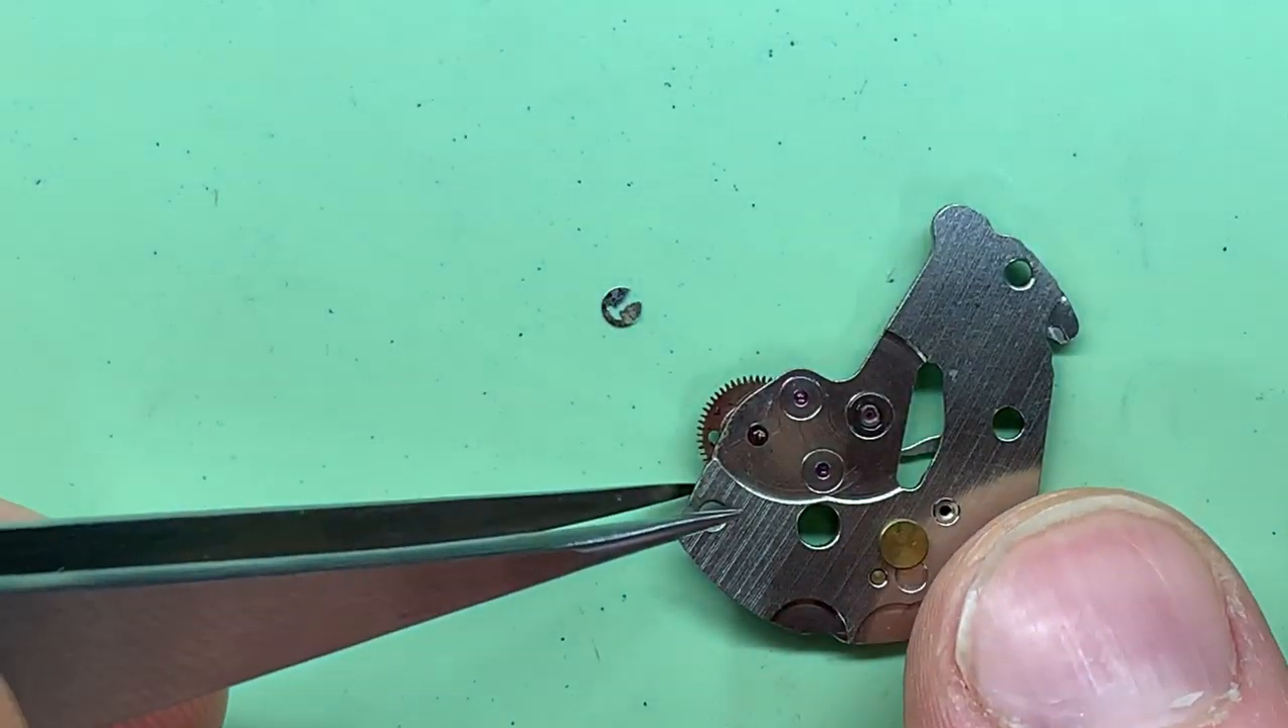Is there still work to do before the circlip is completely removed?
No.